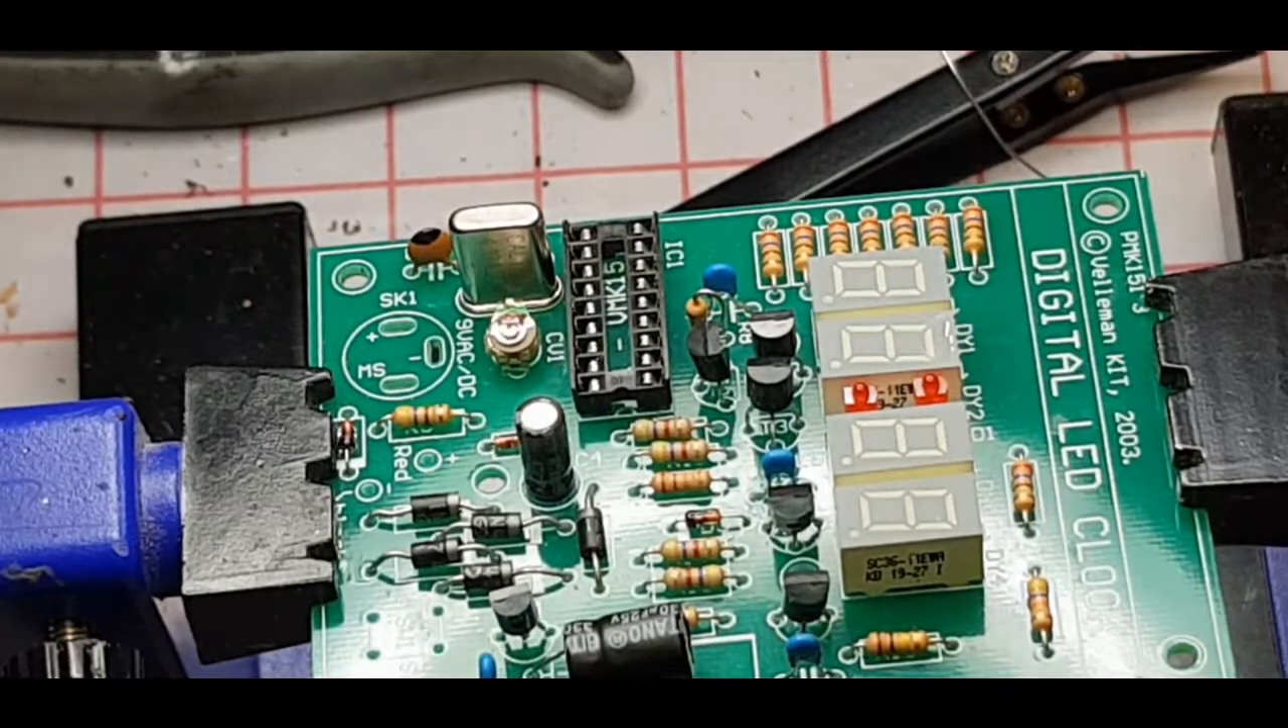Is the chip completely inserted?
No.